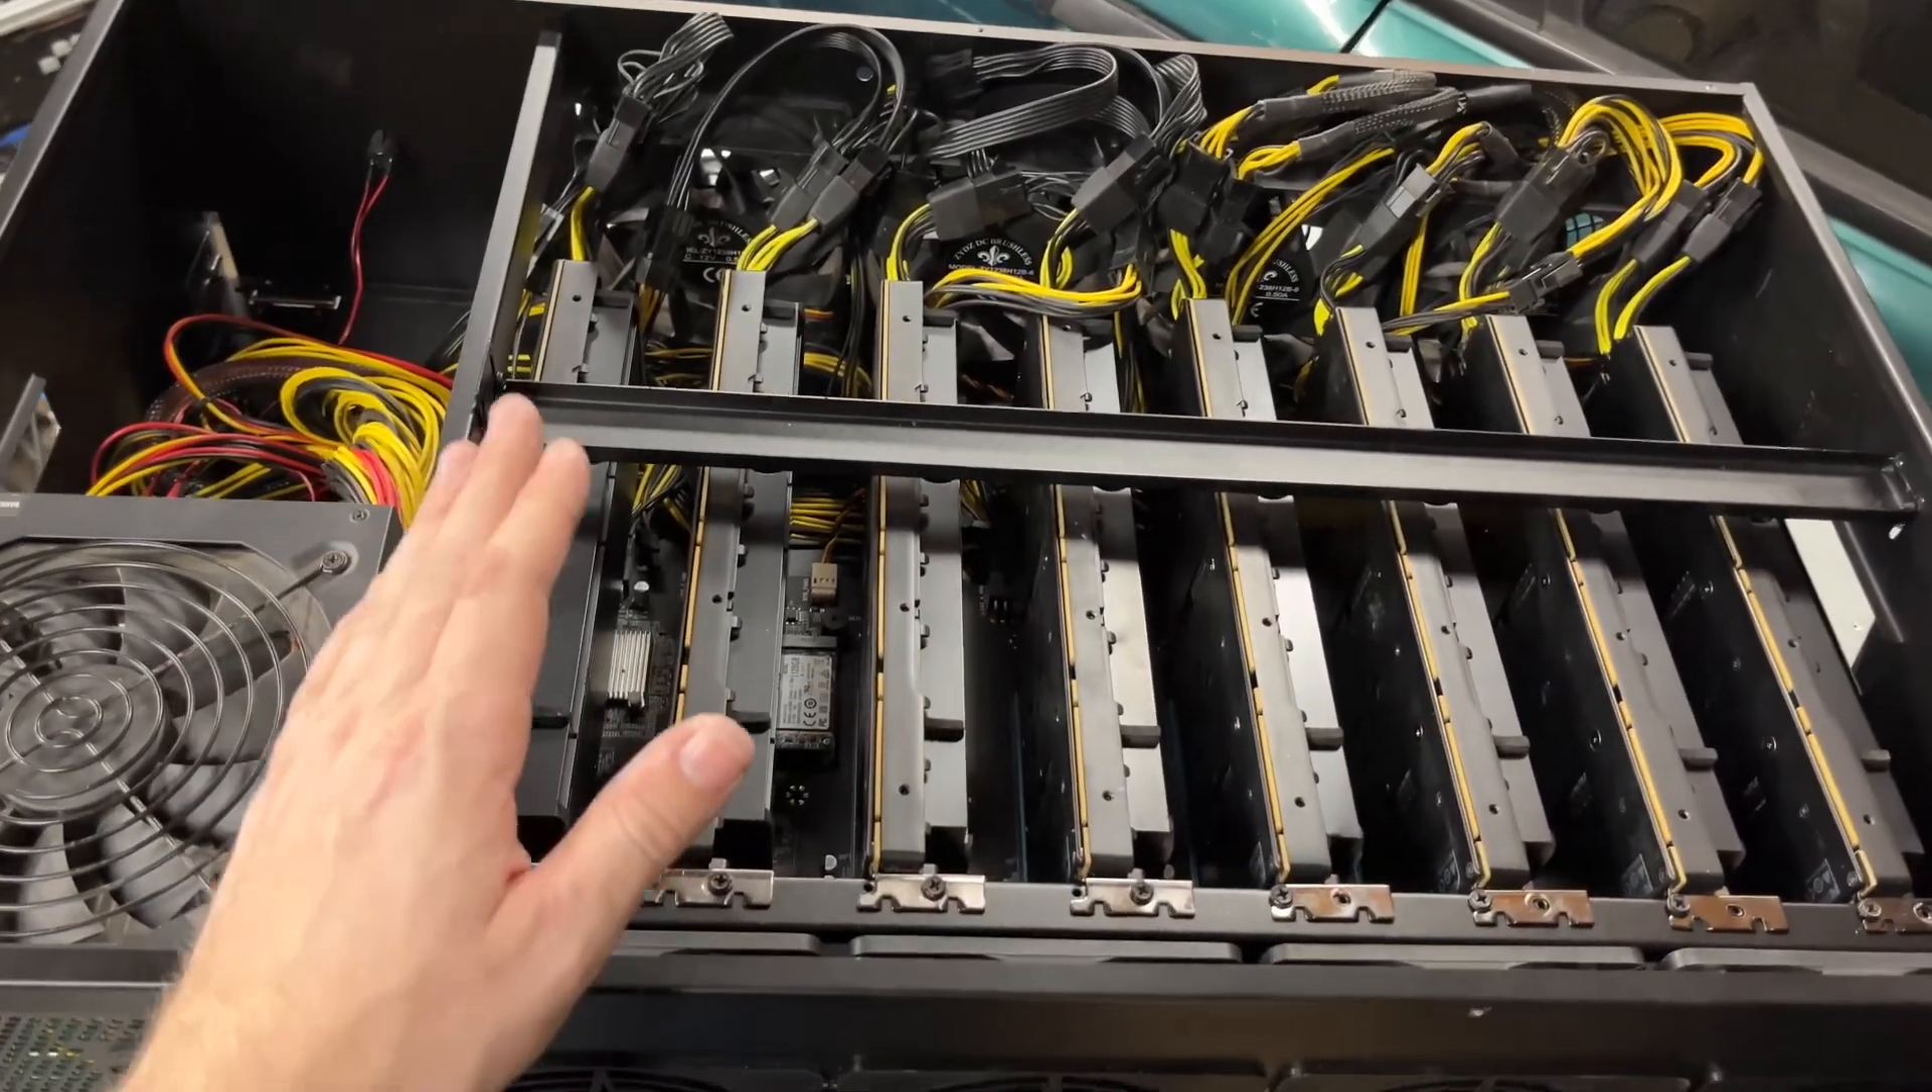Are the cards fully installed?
Yes.